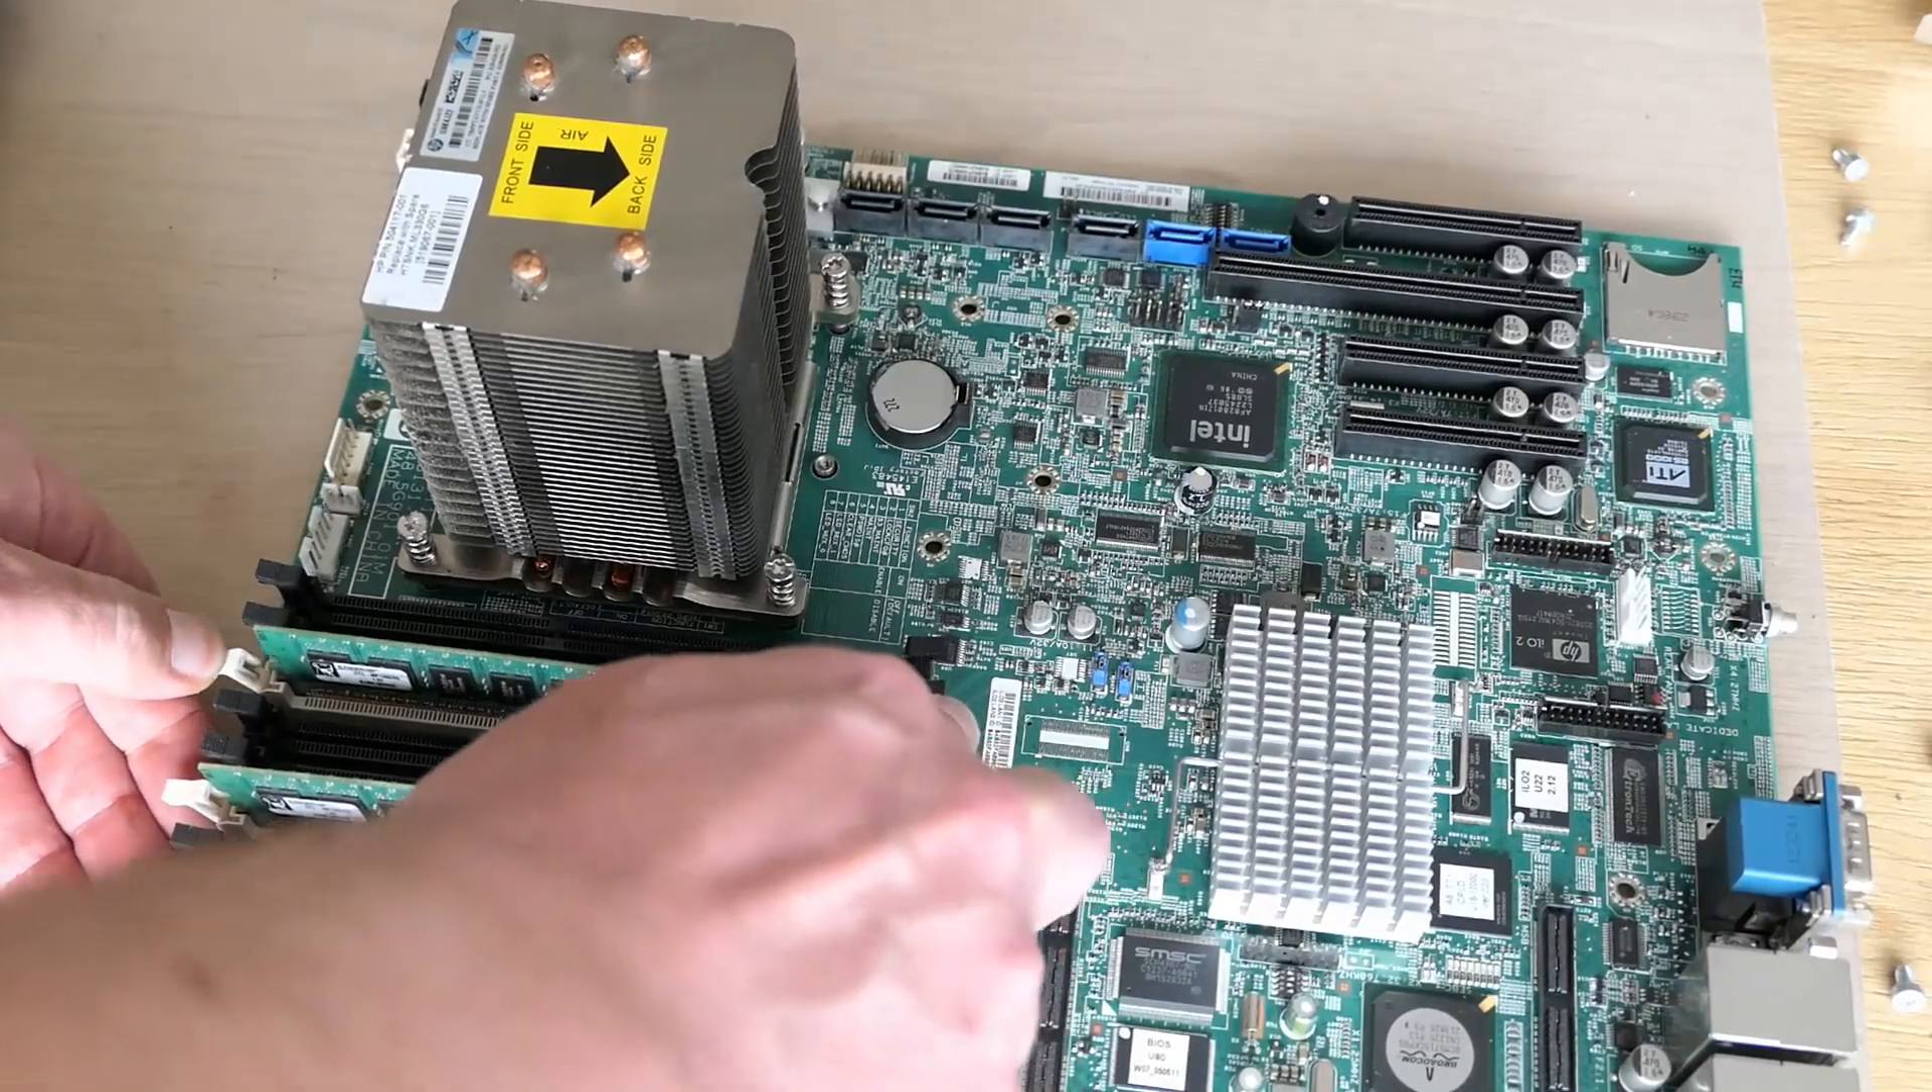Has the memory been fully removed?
No.